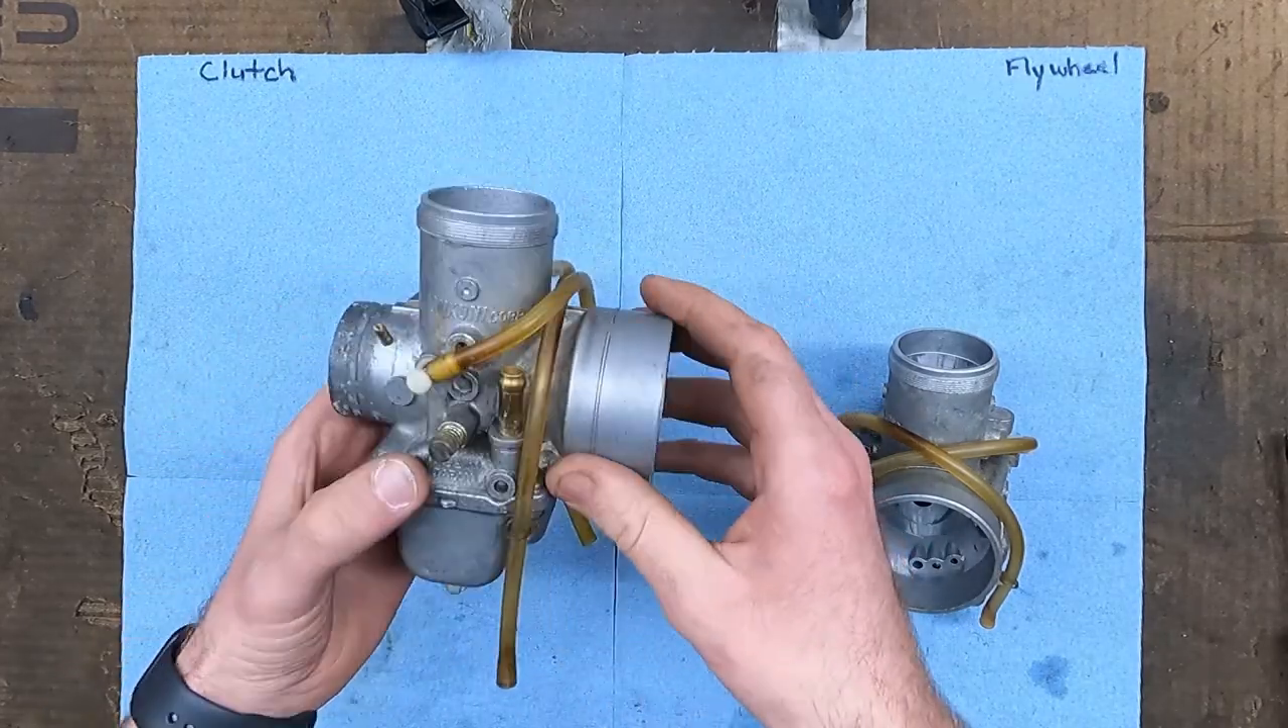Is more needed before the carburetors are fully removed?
No.